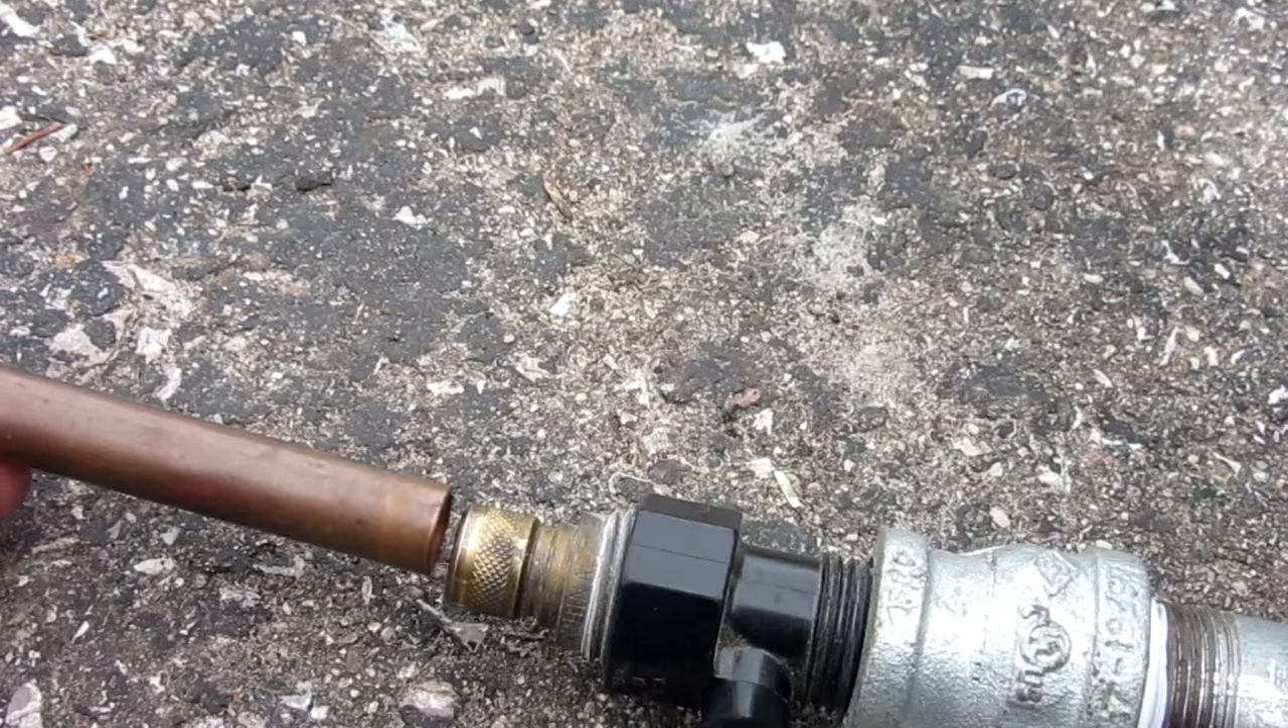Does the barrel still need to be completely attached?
Yes.